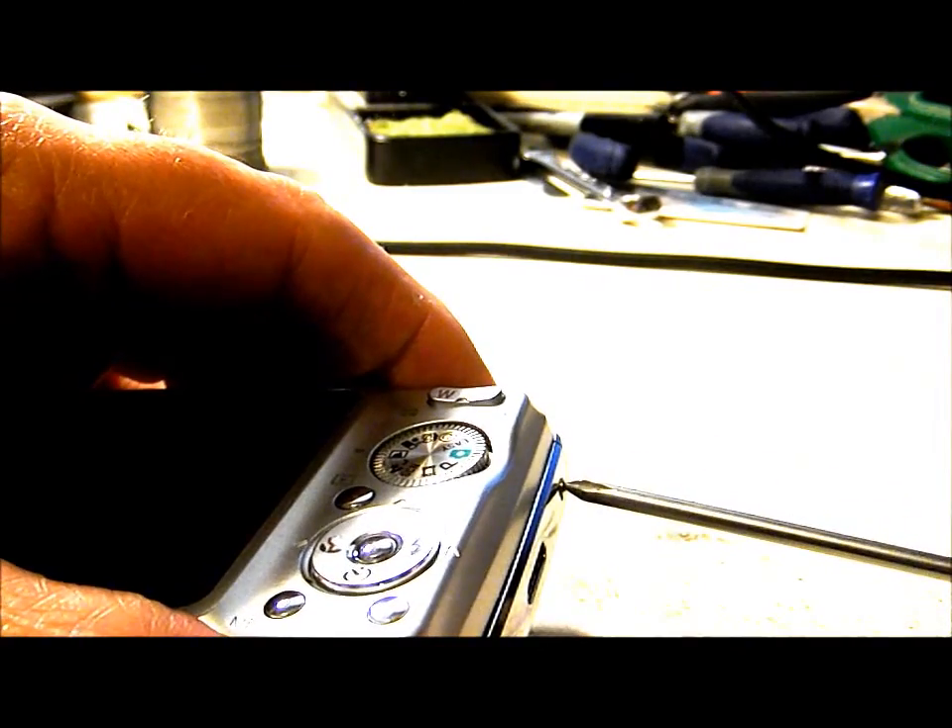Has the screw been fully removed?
No.